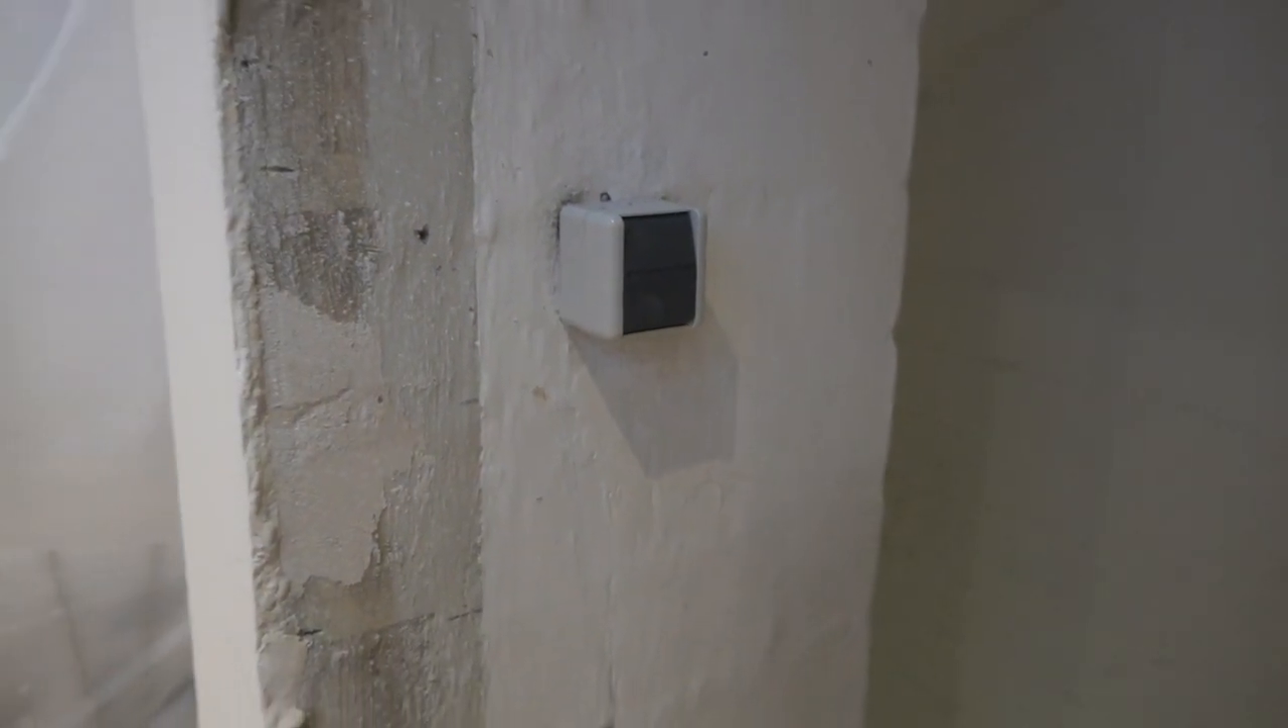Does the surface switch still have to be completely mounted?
No.